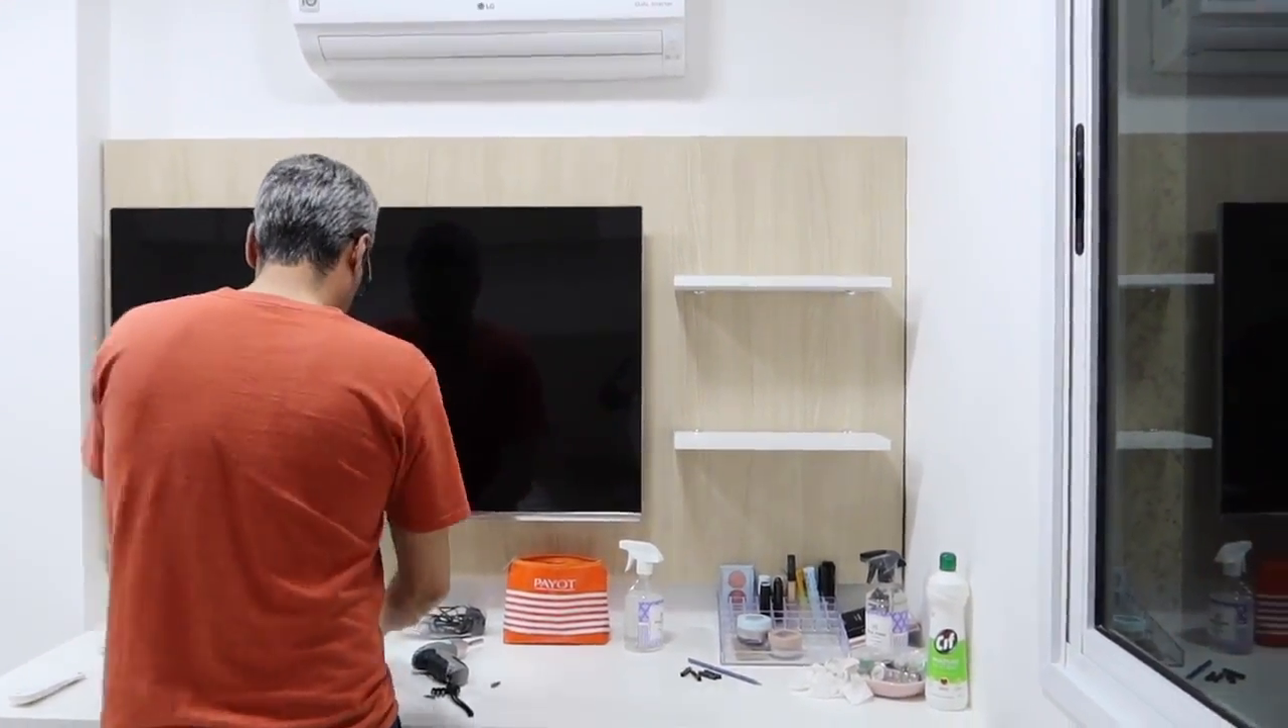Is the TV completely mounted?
Yes.